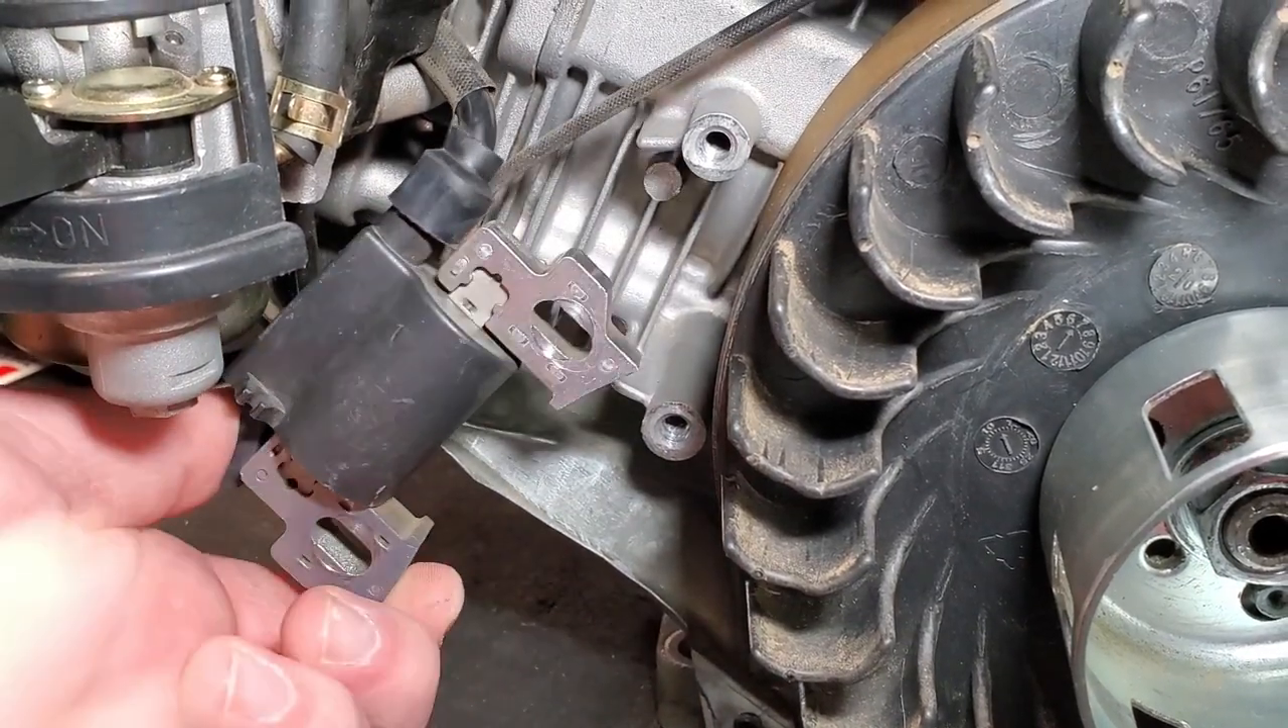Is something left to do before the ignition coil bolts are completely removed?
No.